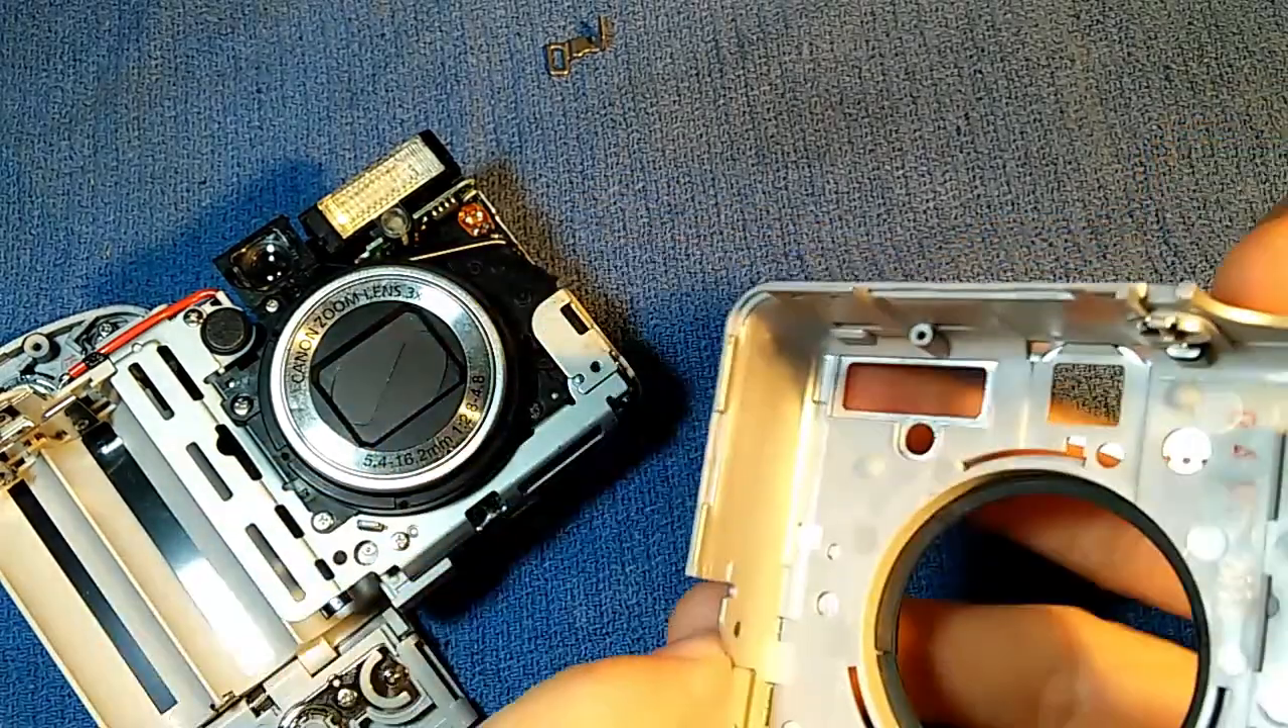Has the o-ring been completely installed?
Yes.